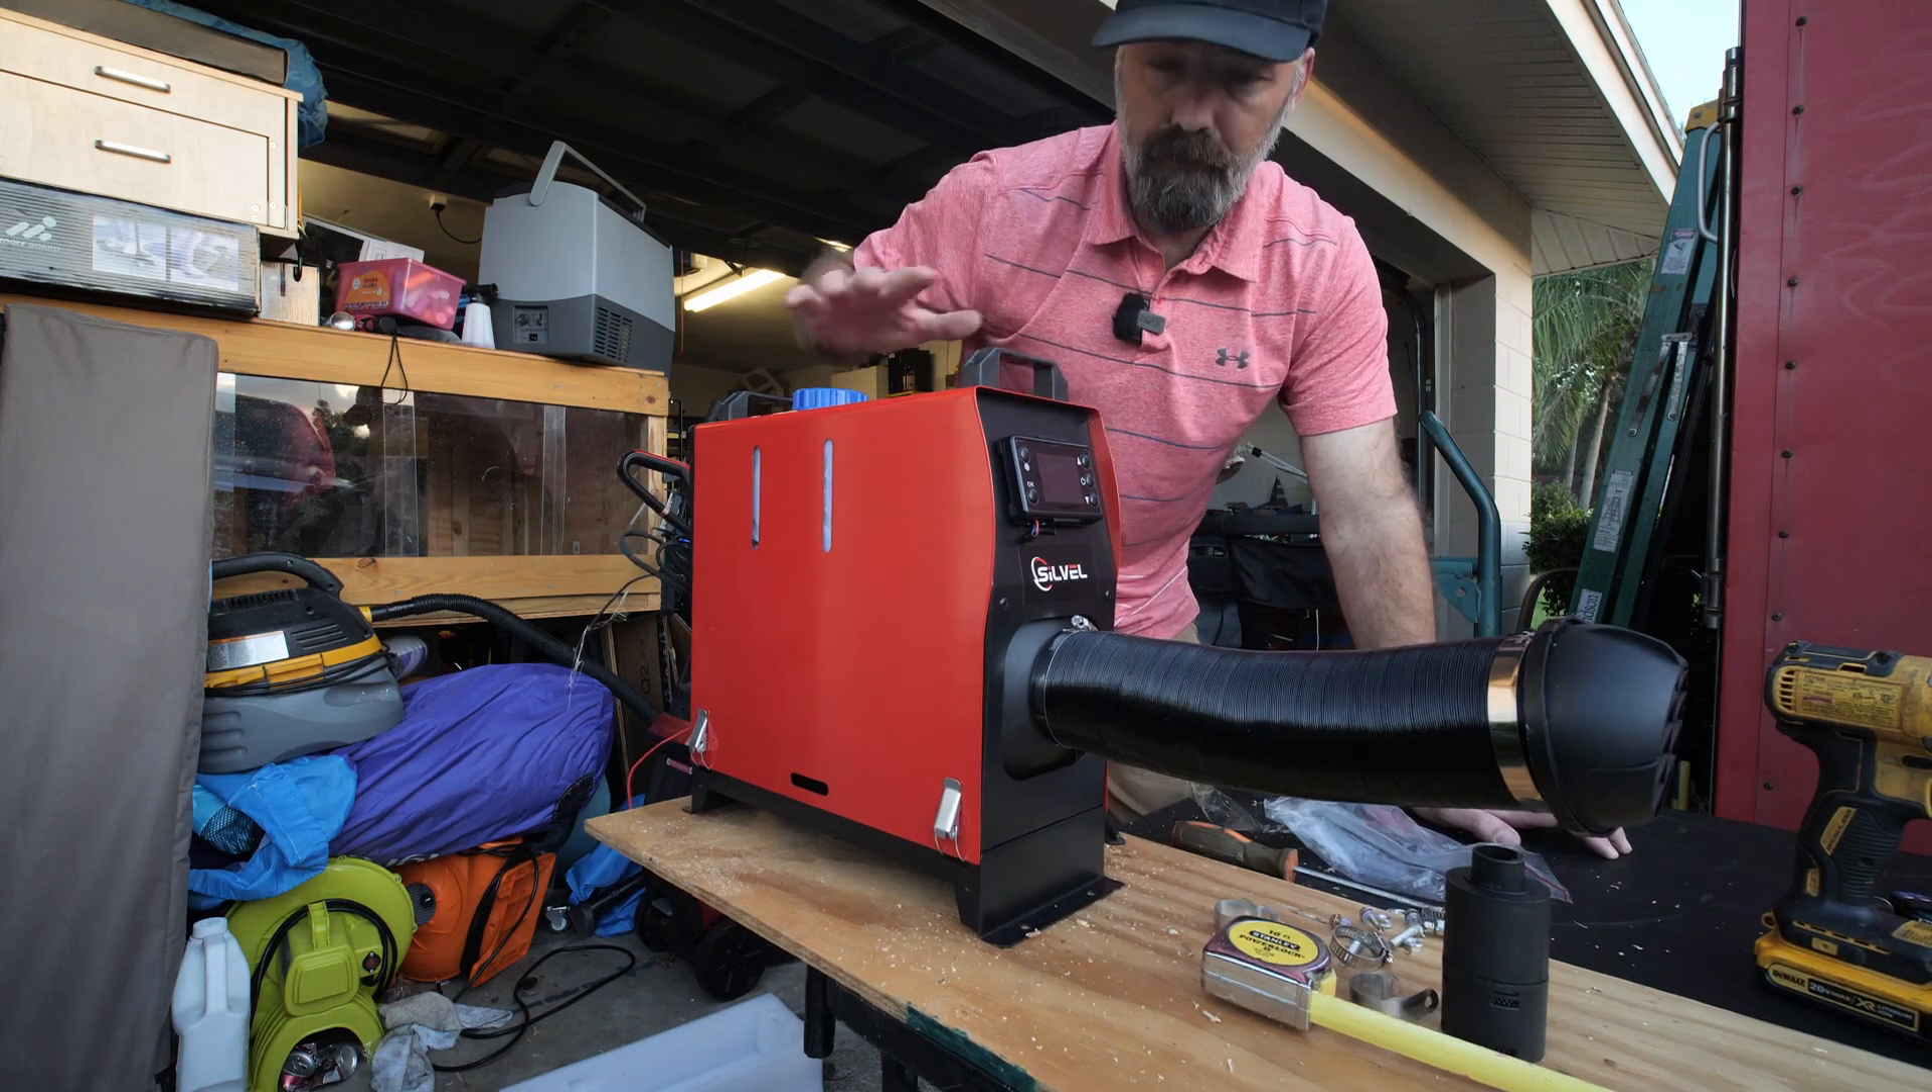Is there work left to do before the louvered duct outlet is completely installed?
No.